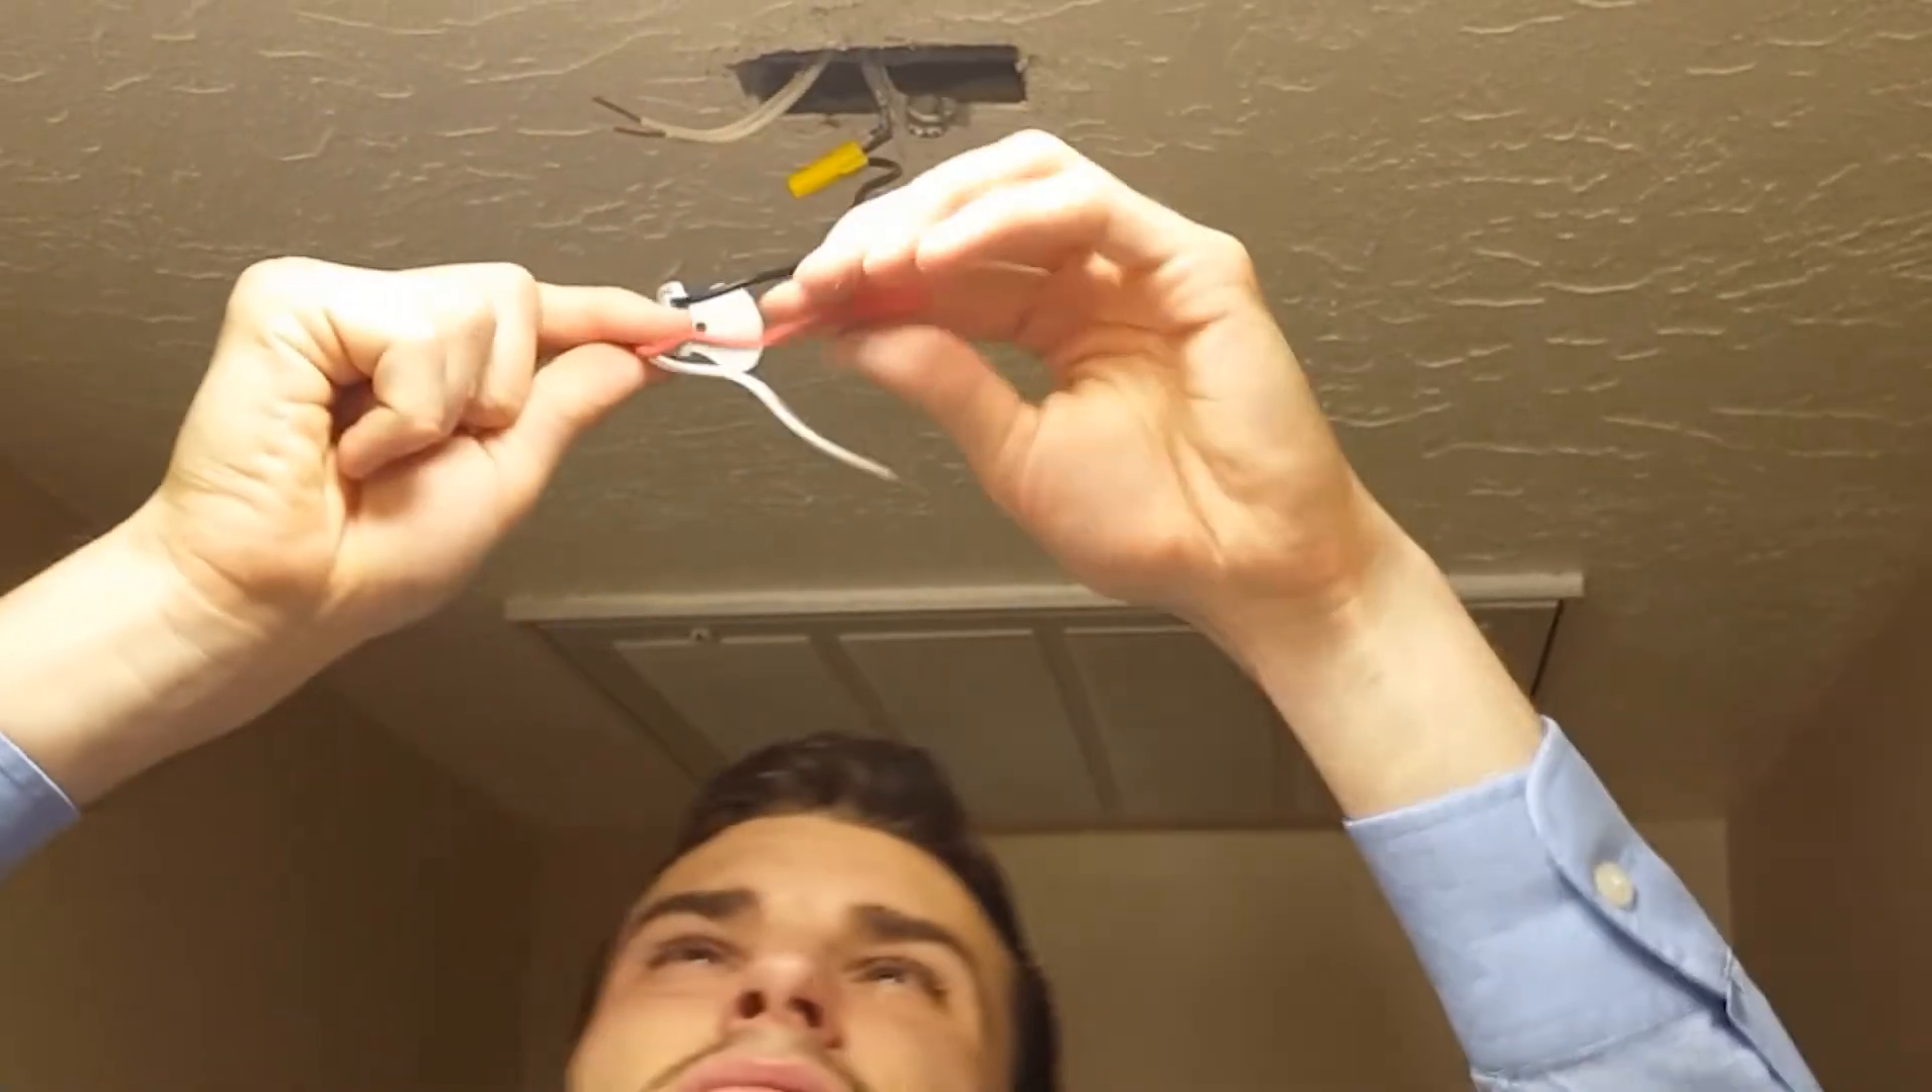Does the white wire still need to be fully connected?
Yes.